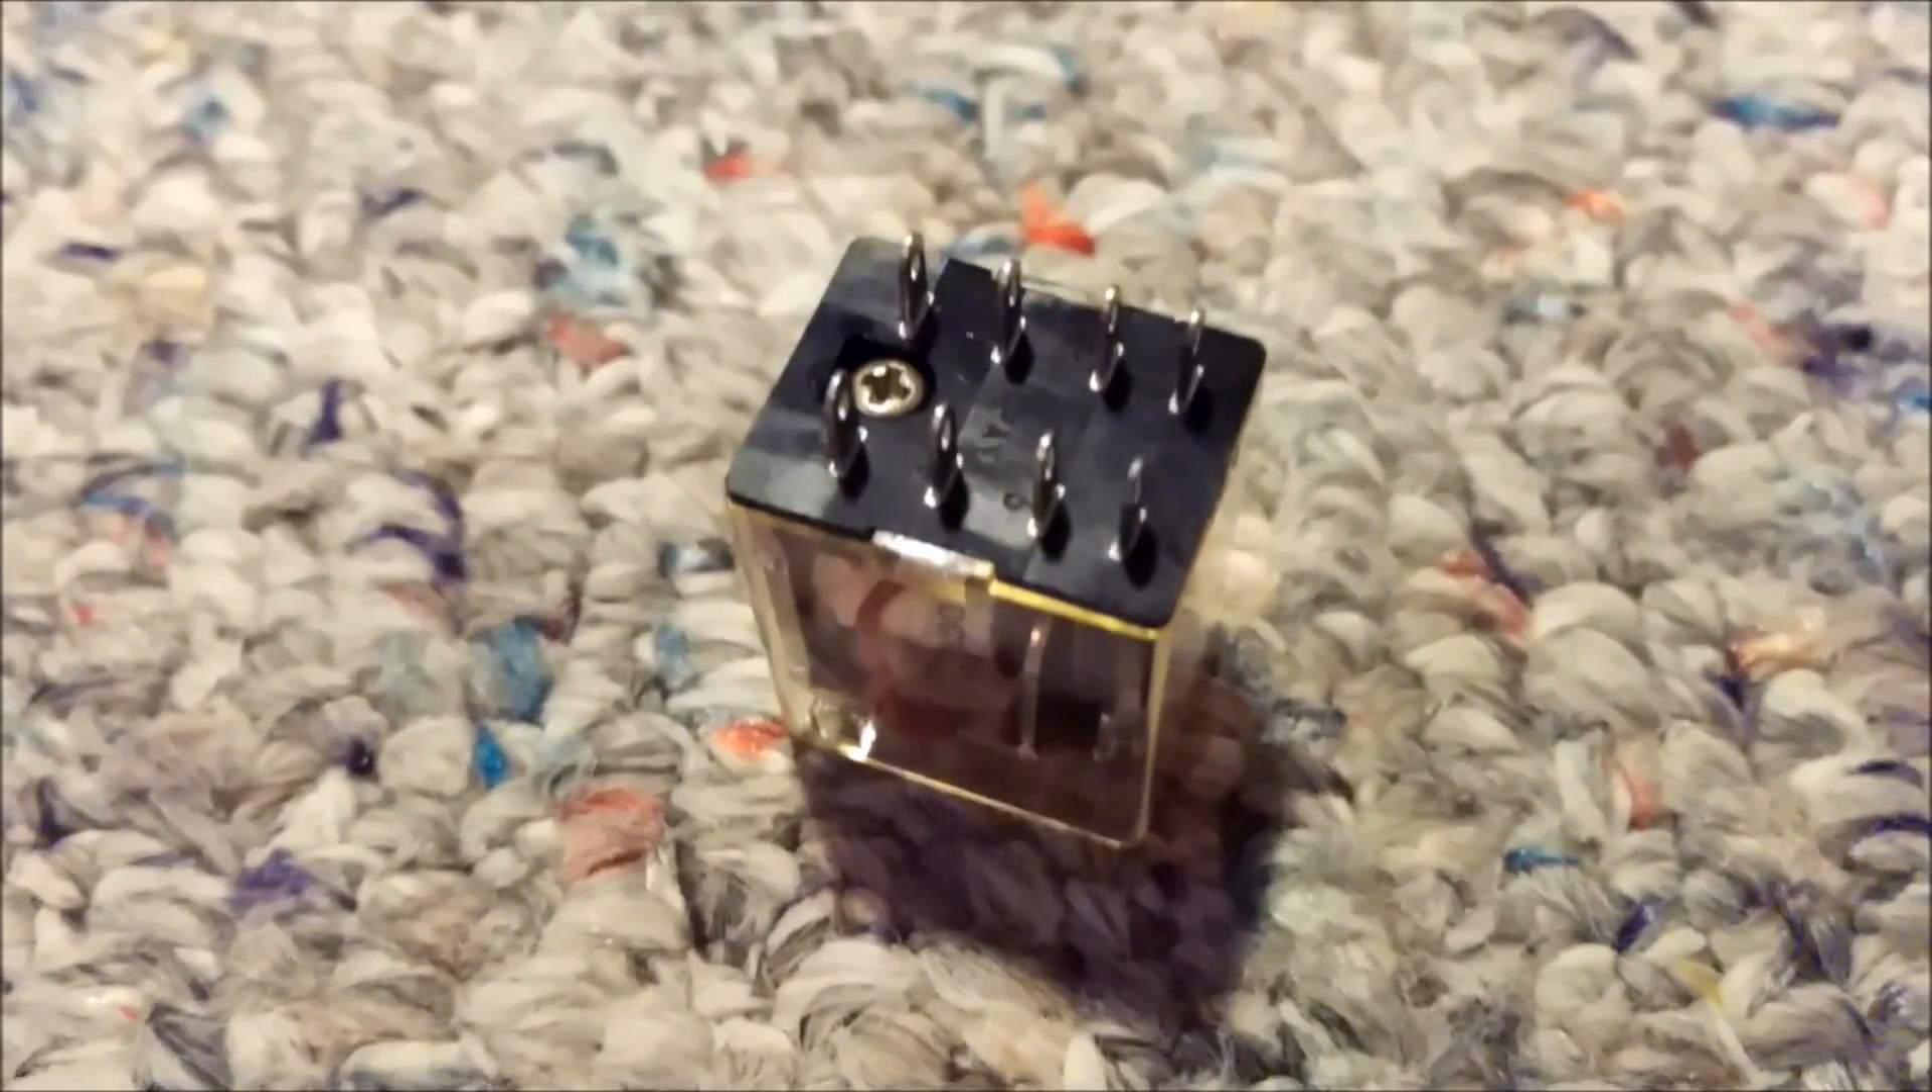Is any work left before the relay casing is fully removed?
Yes.